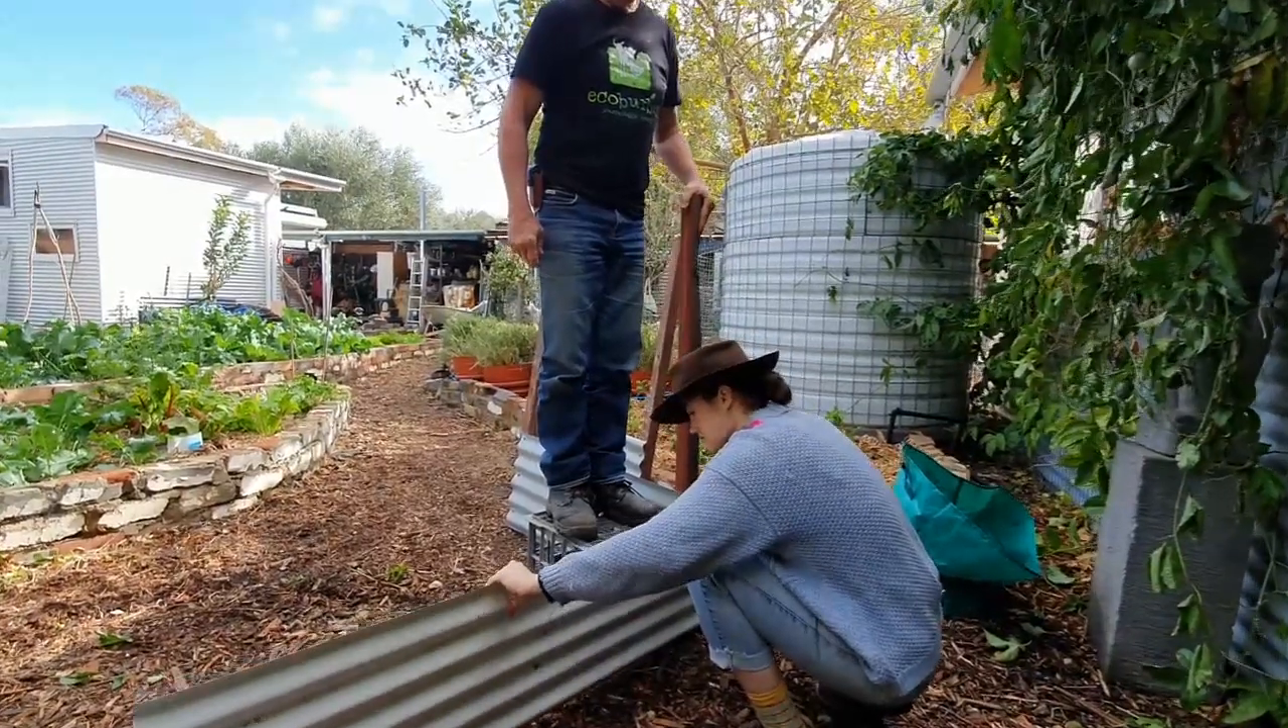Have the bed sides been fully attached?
No.